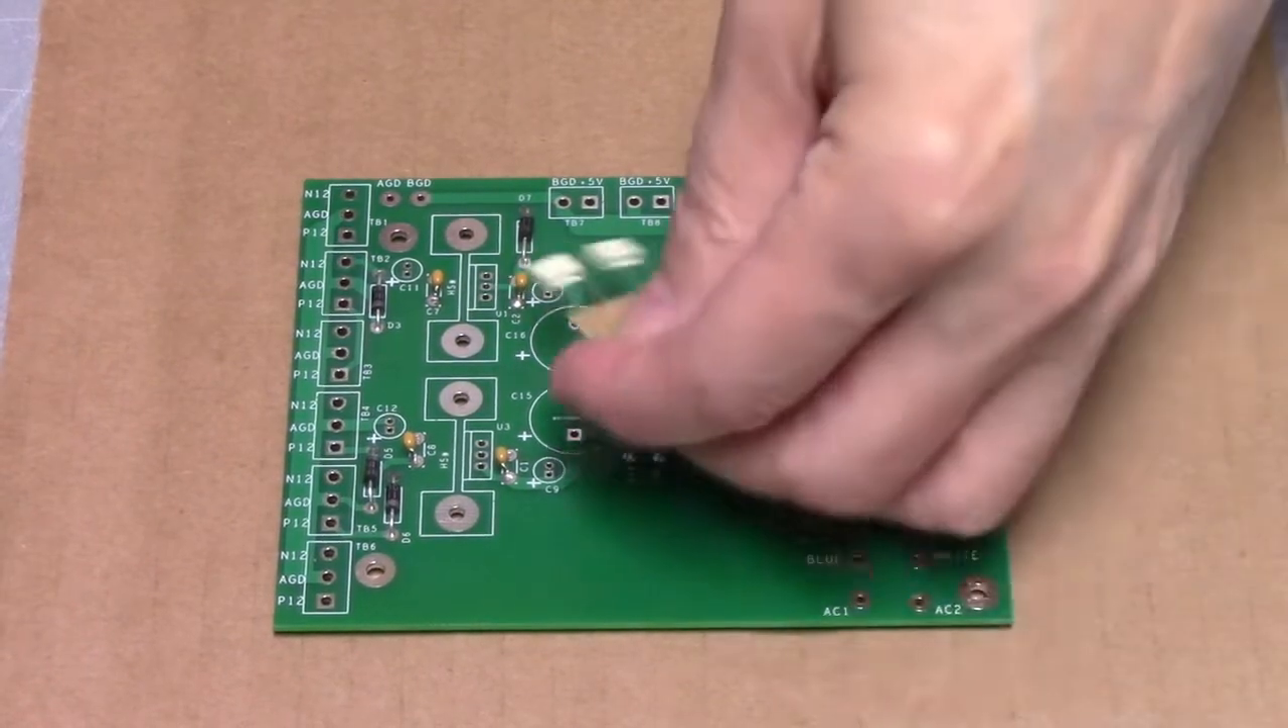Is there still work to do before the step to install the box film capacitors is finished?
Yes.